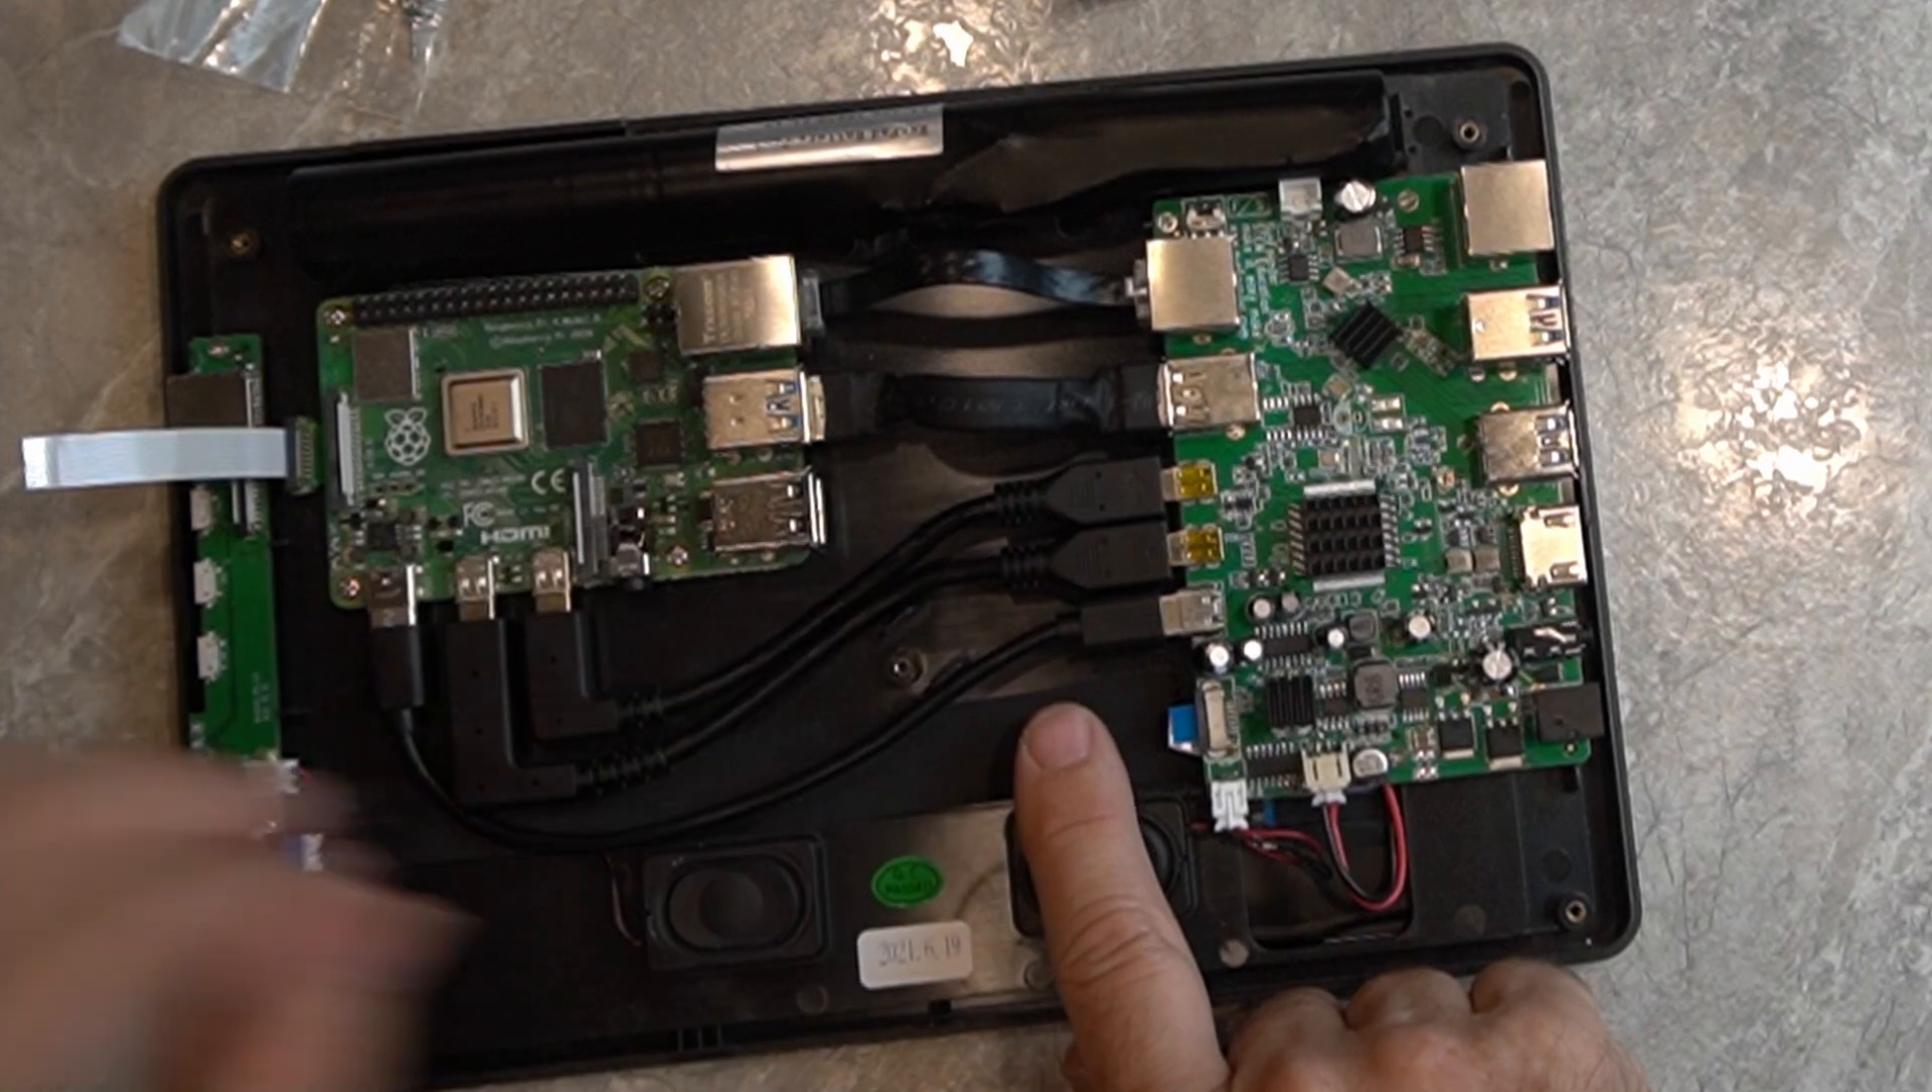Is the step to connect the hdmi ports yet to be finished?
No.